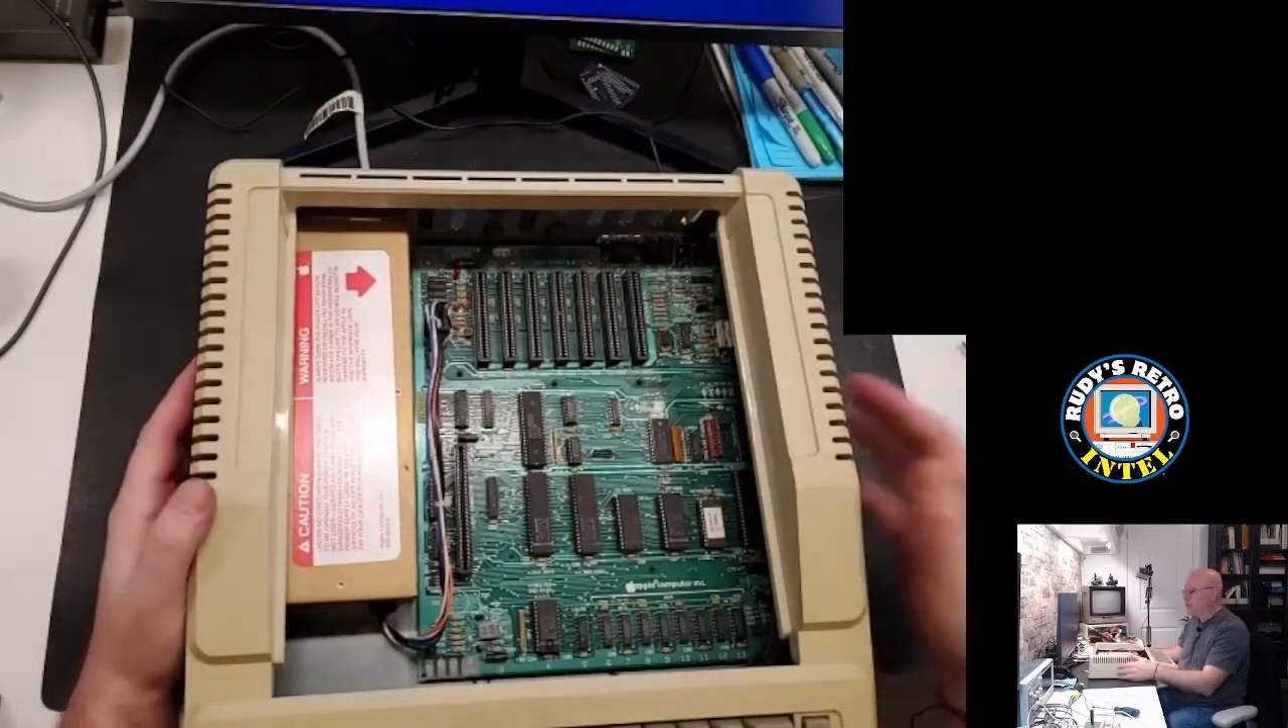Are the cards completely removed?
Yes.